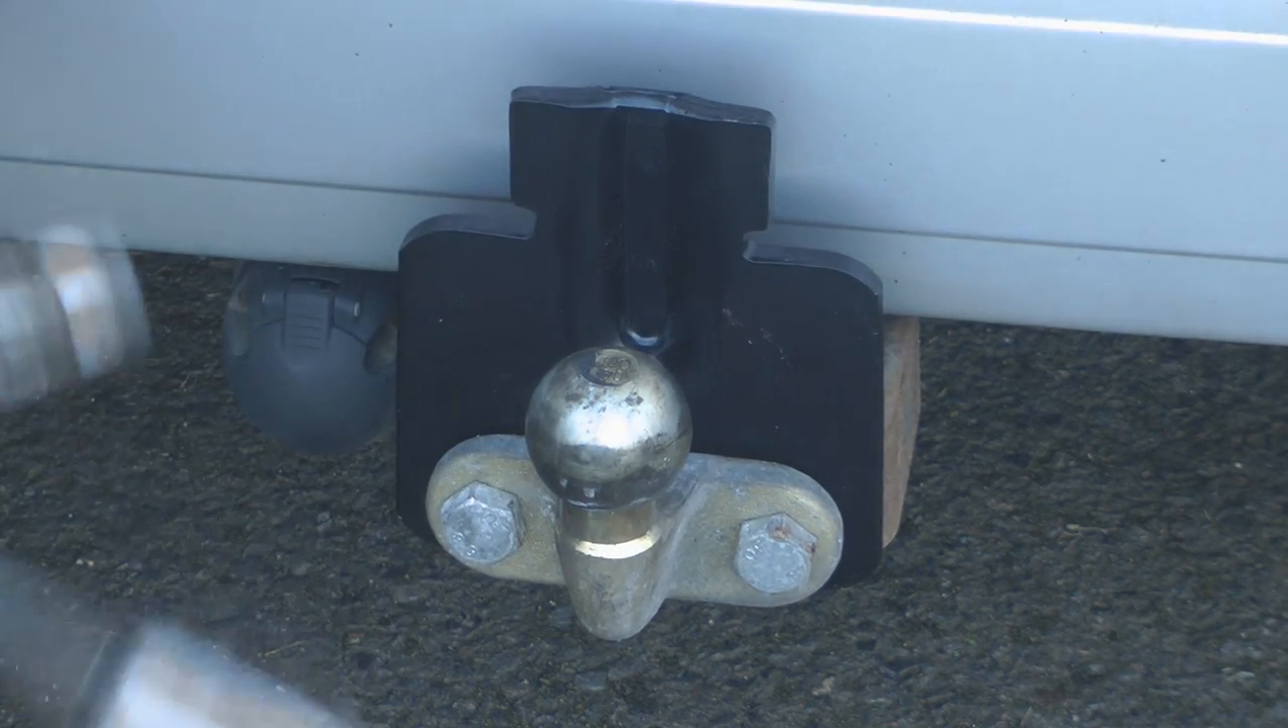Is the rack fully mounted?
No.